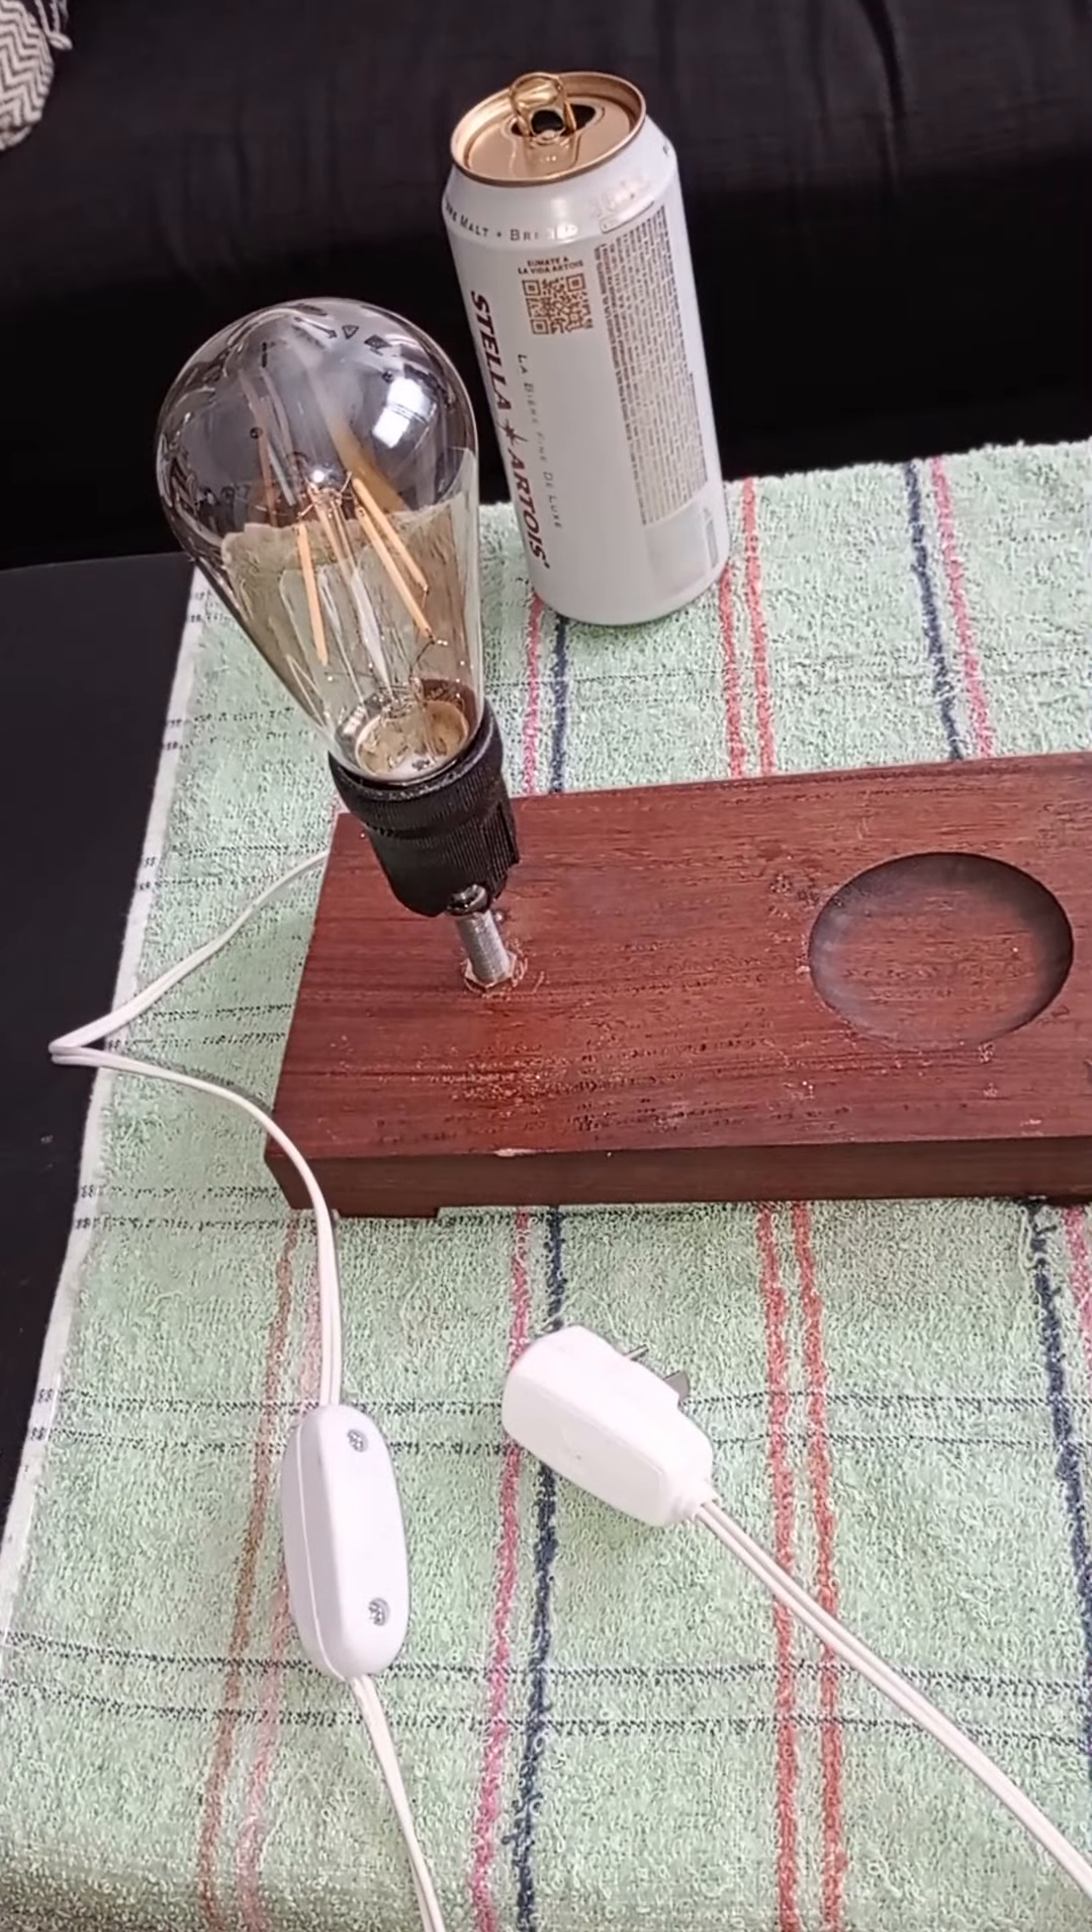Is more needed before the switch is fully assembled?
No.